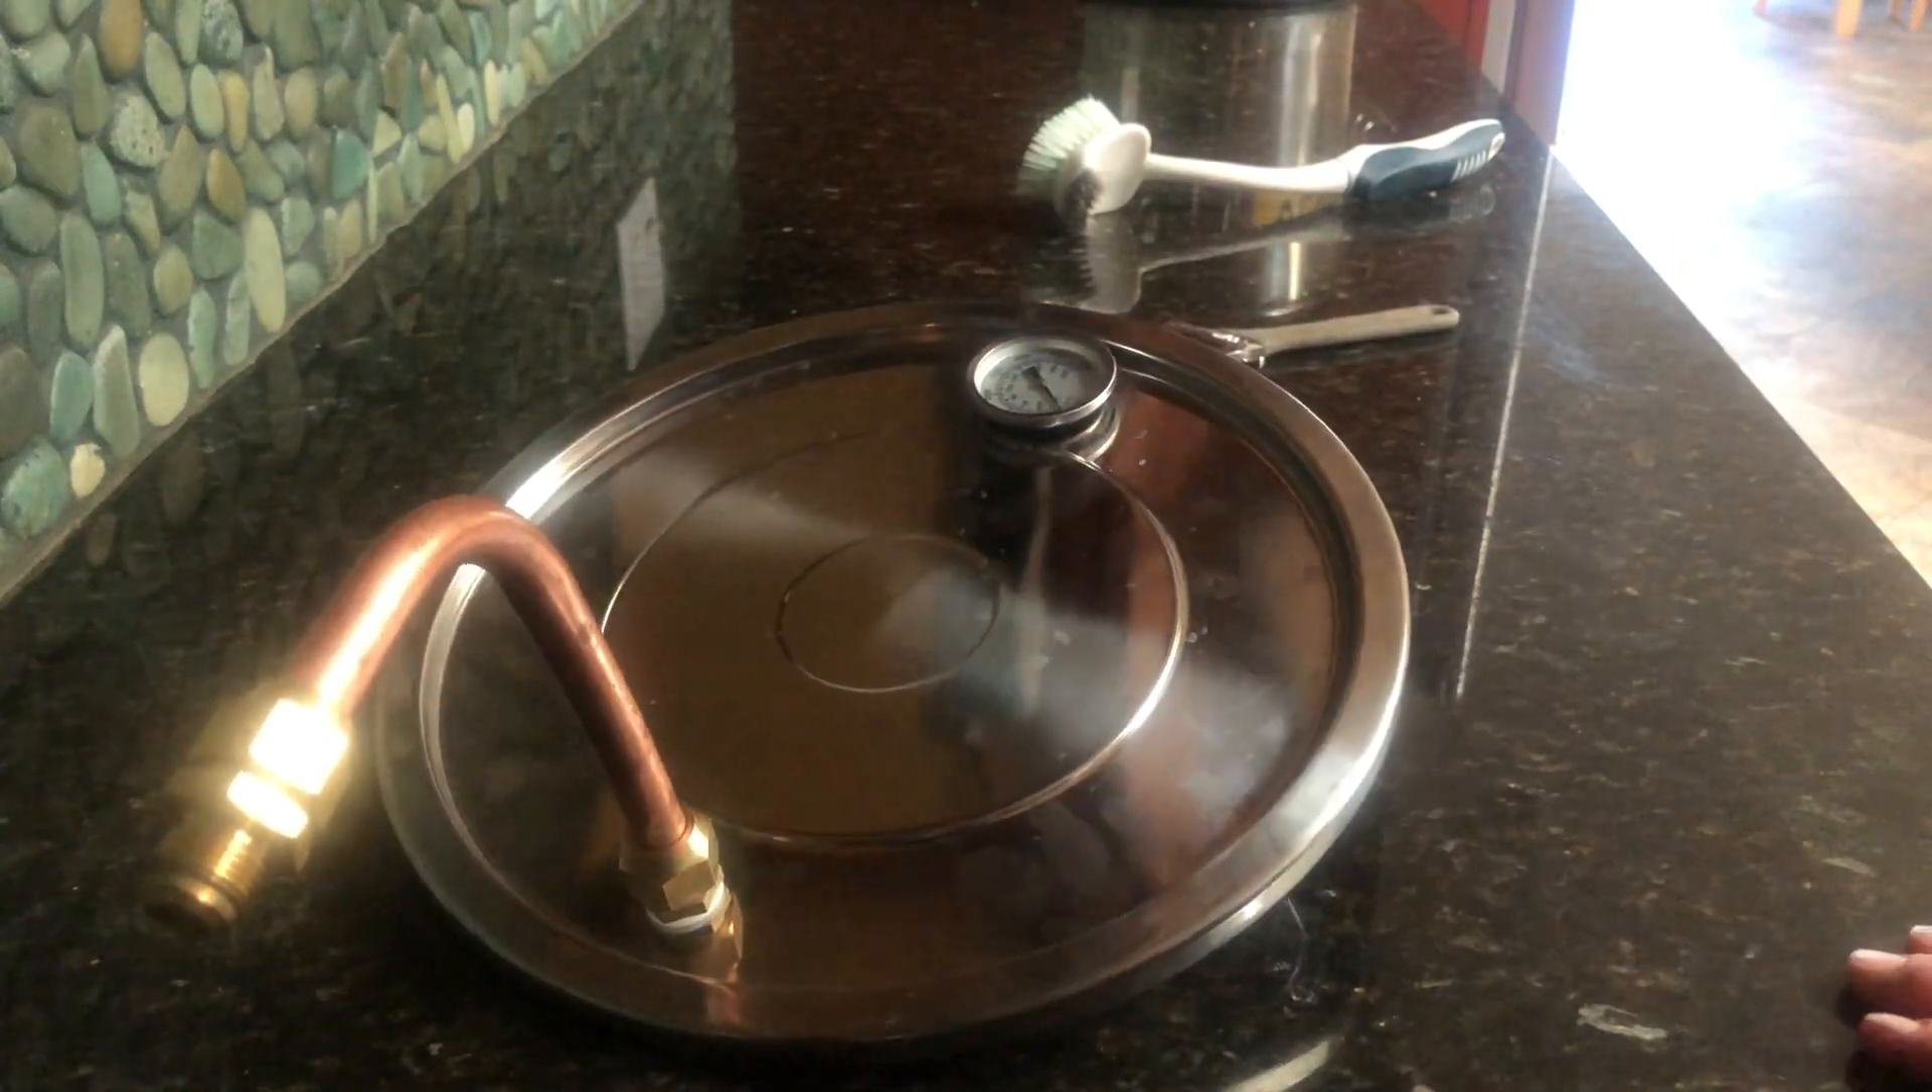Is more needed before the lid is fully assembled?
No.